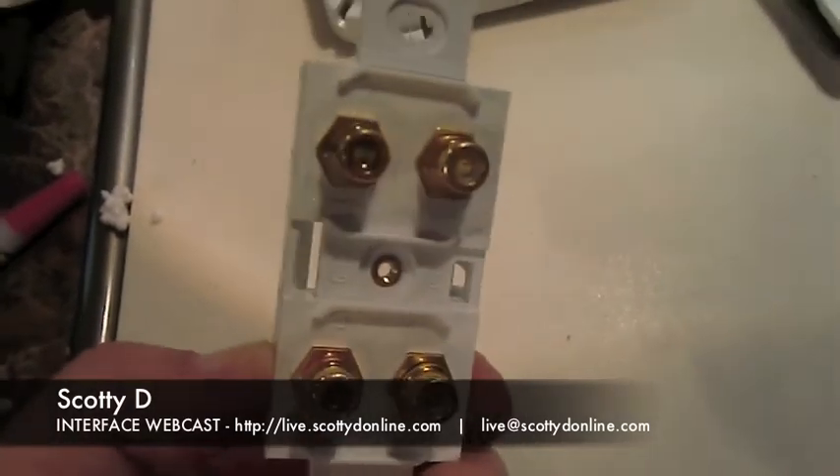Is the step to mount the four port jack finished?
No.